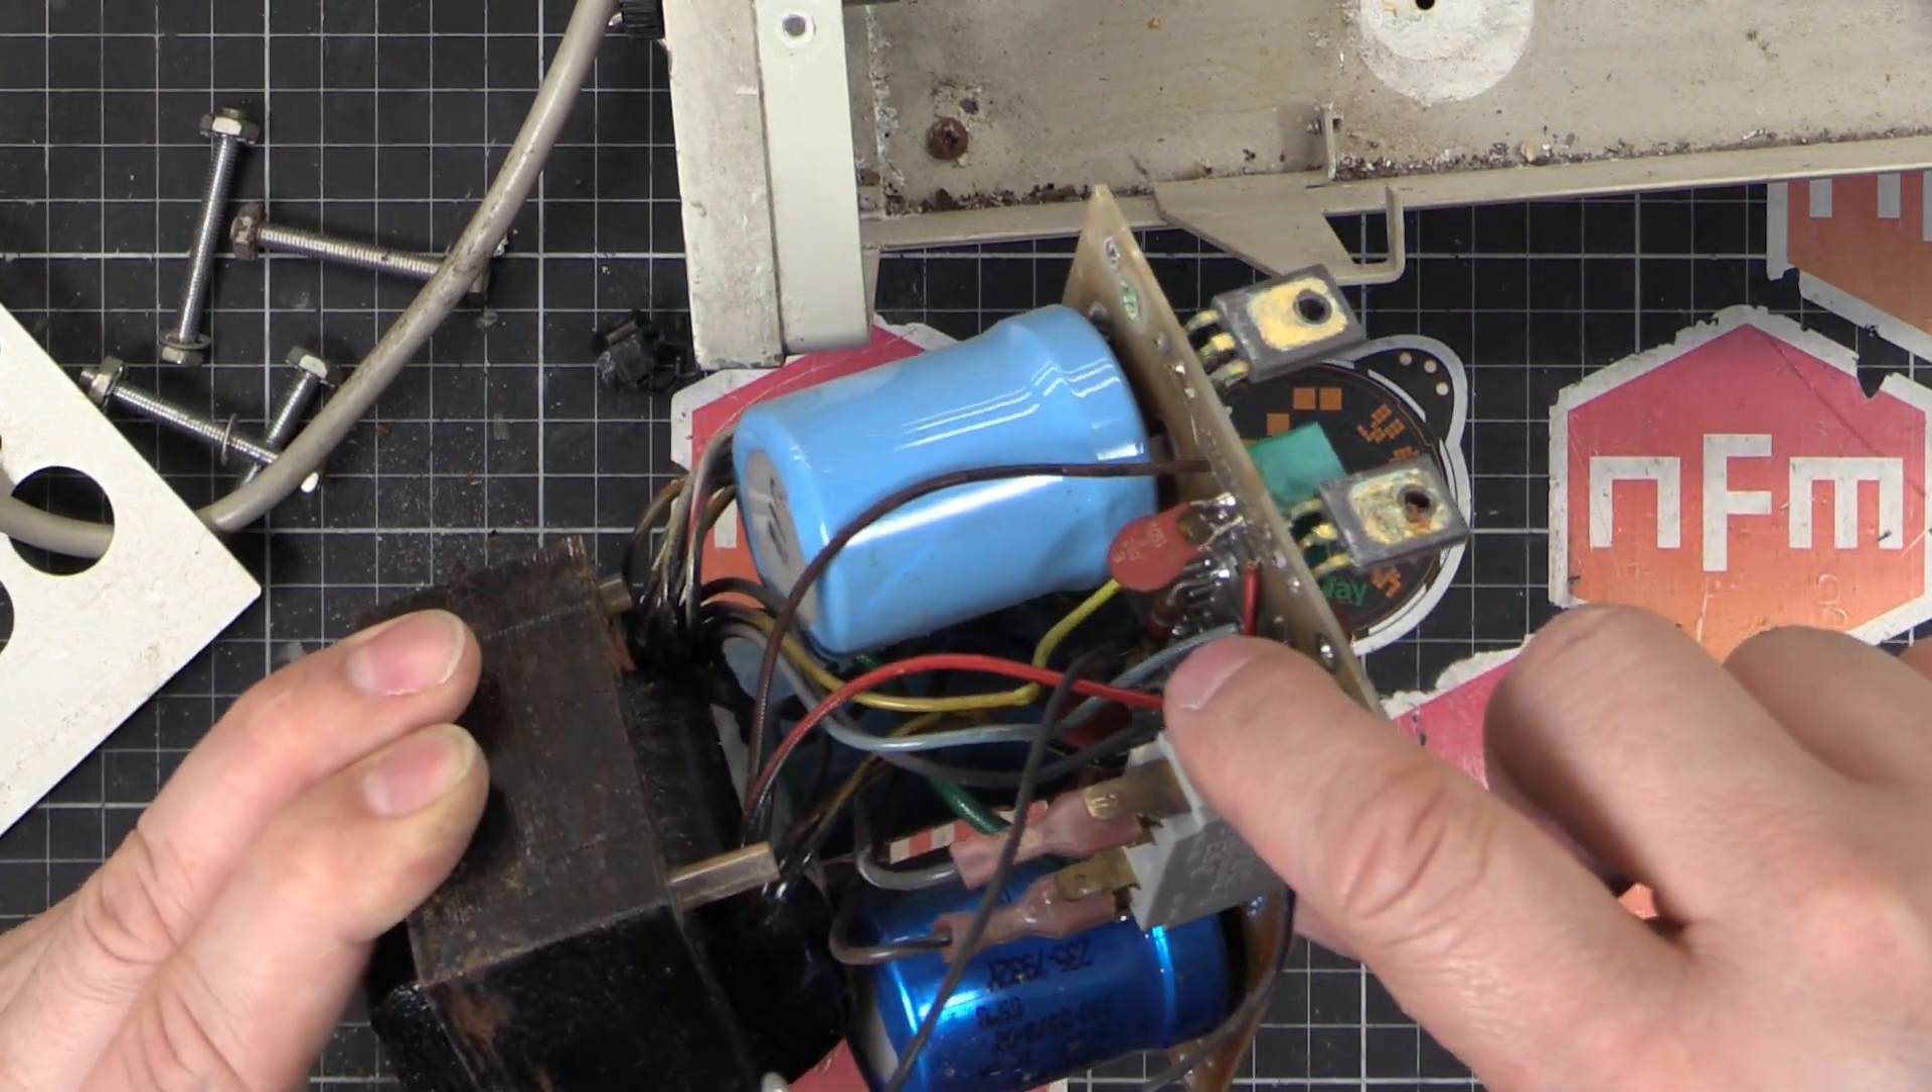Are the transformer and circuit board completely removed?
Yes.